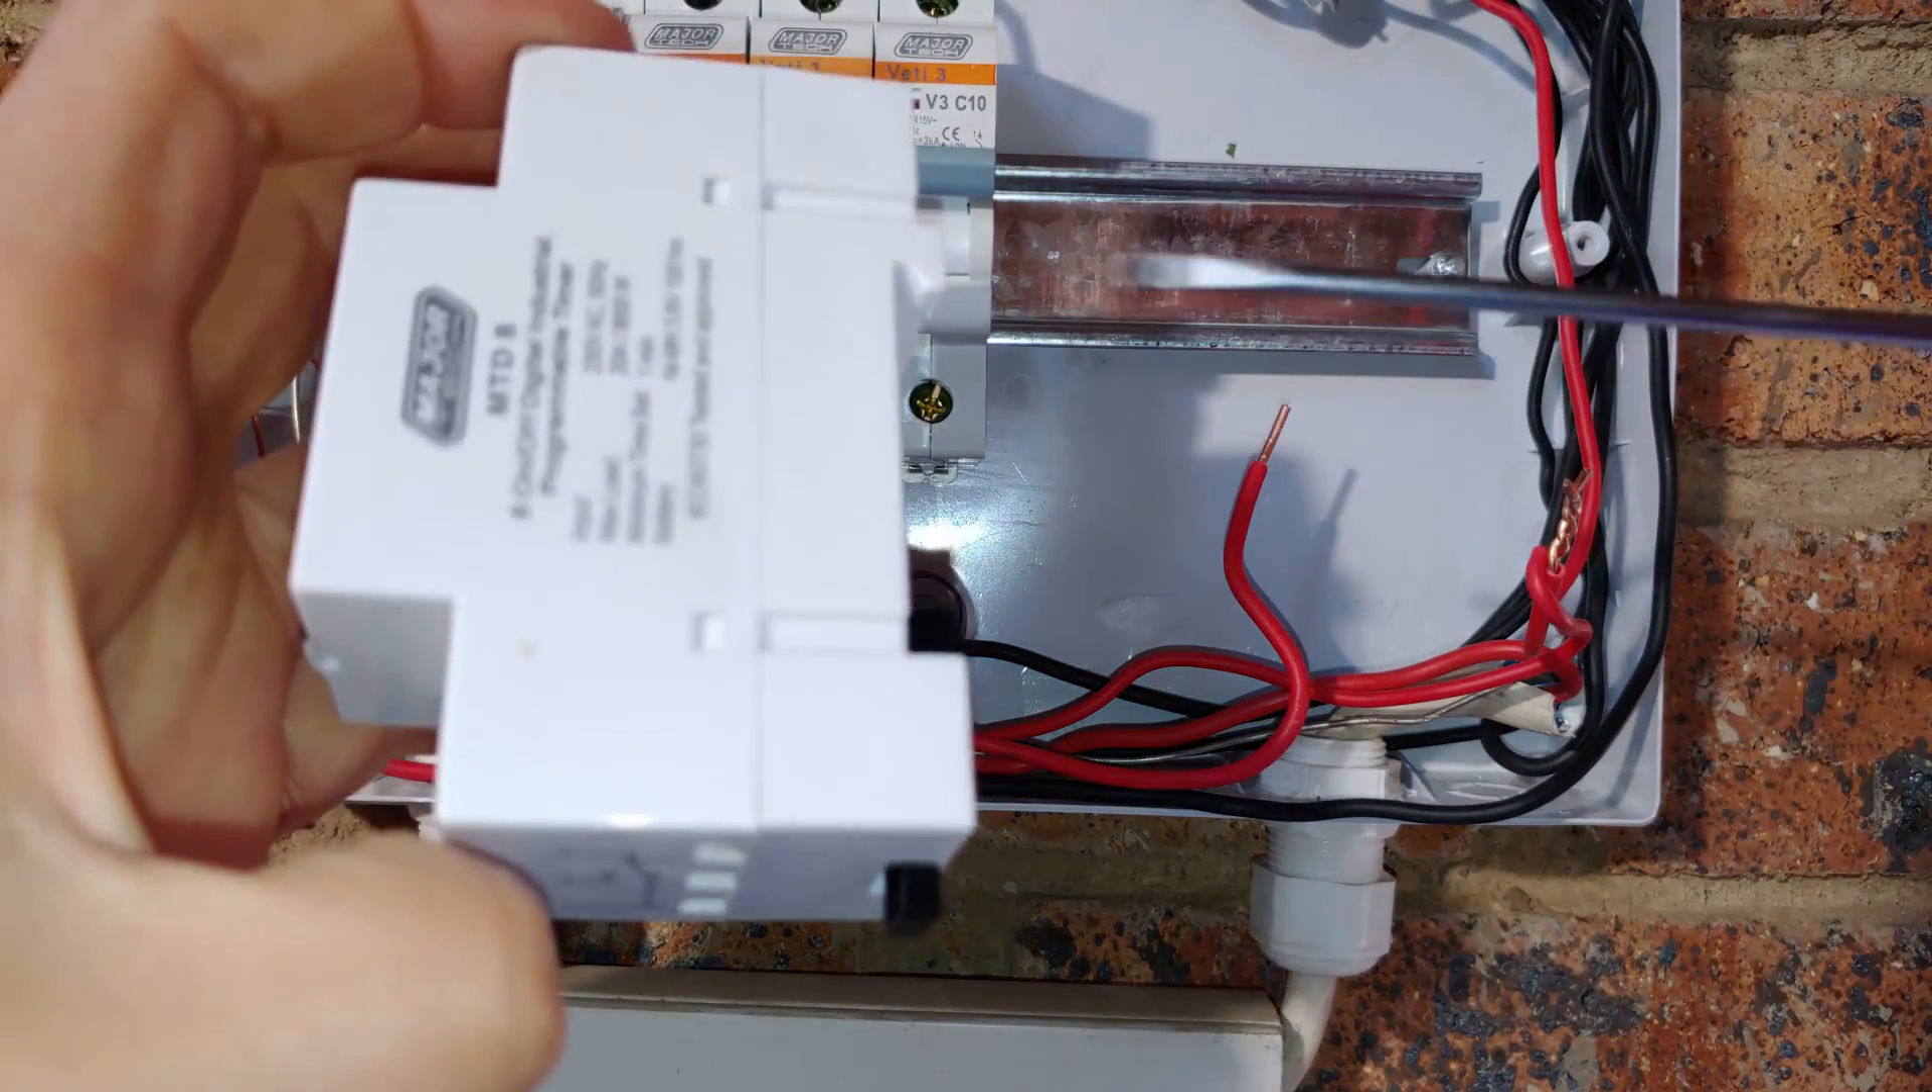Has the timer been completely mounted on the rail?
No.